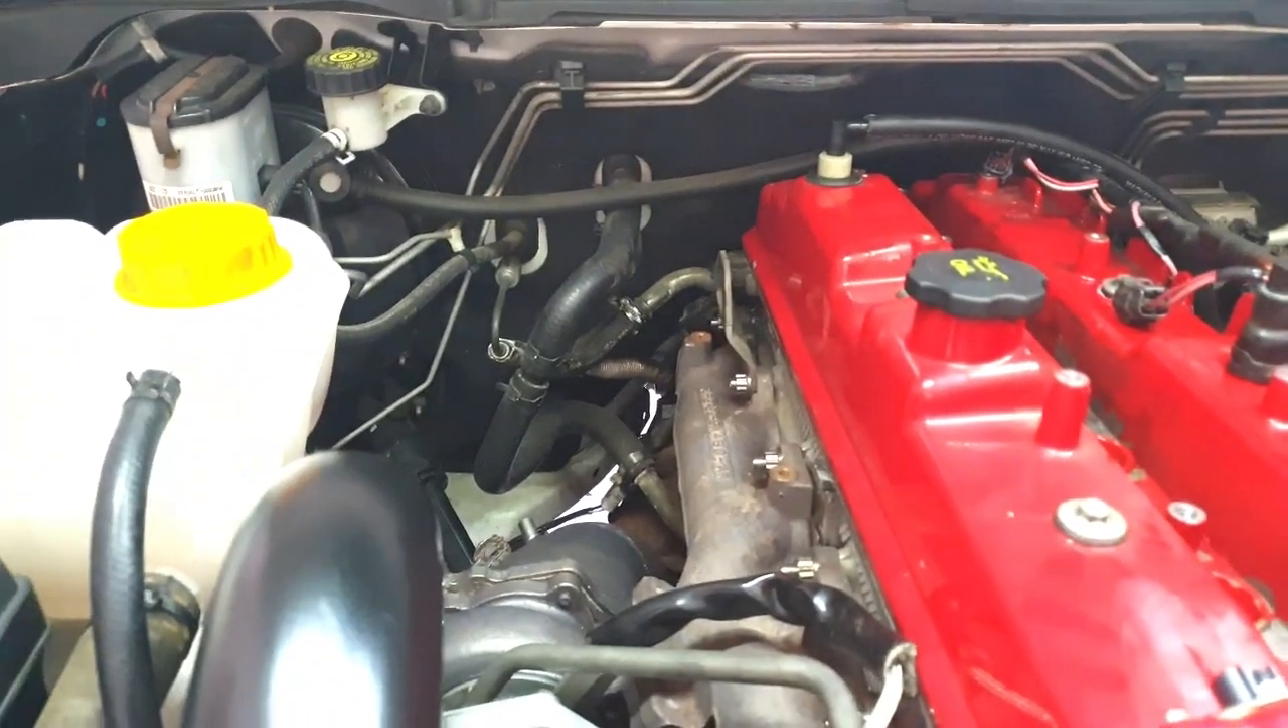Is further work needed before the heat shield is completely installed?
Yes.